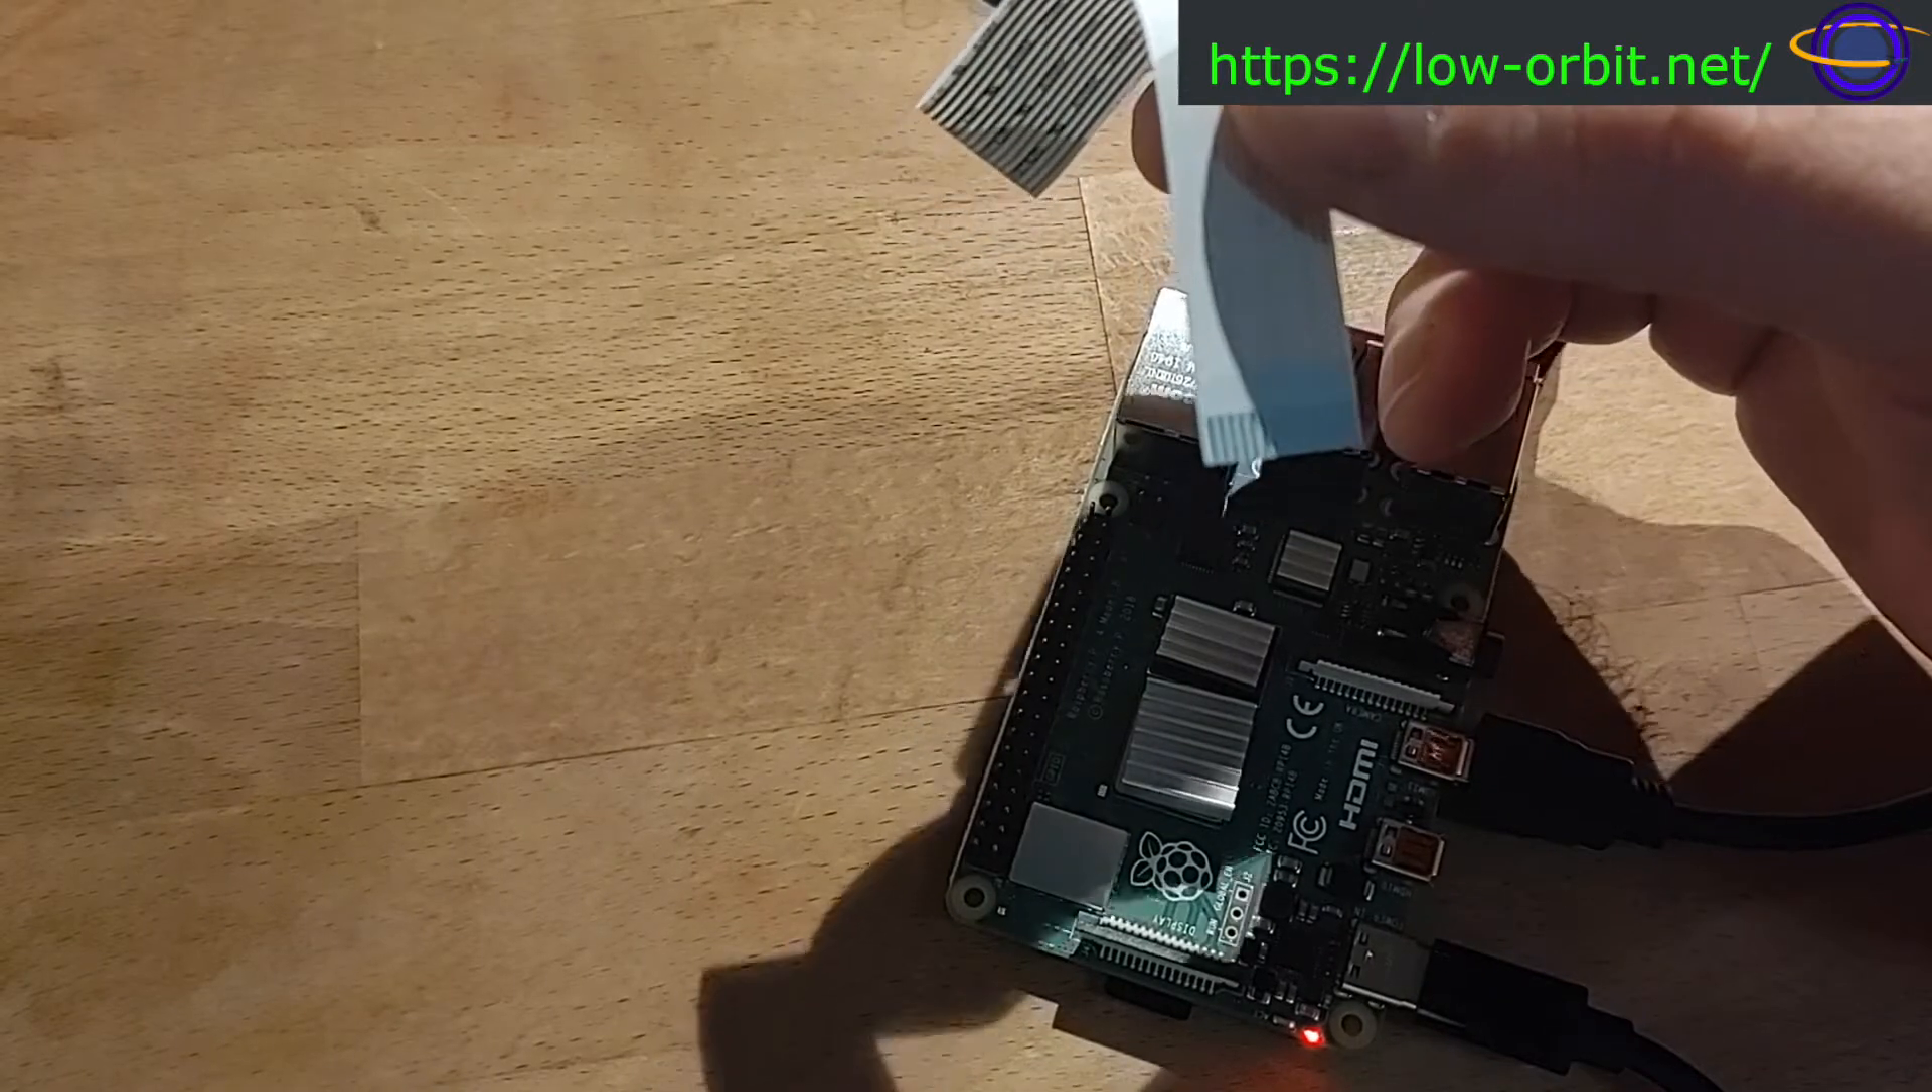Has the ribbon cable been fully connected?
No.